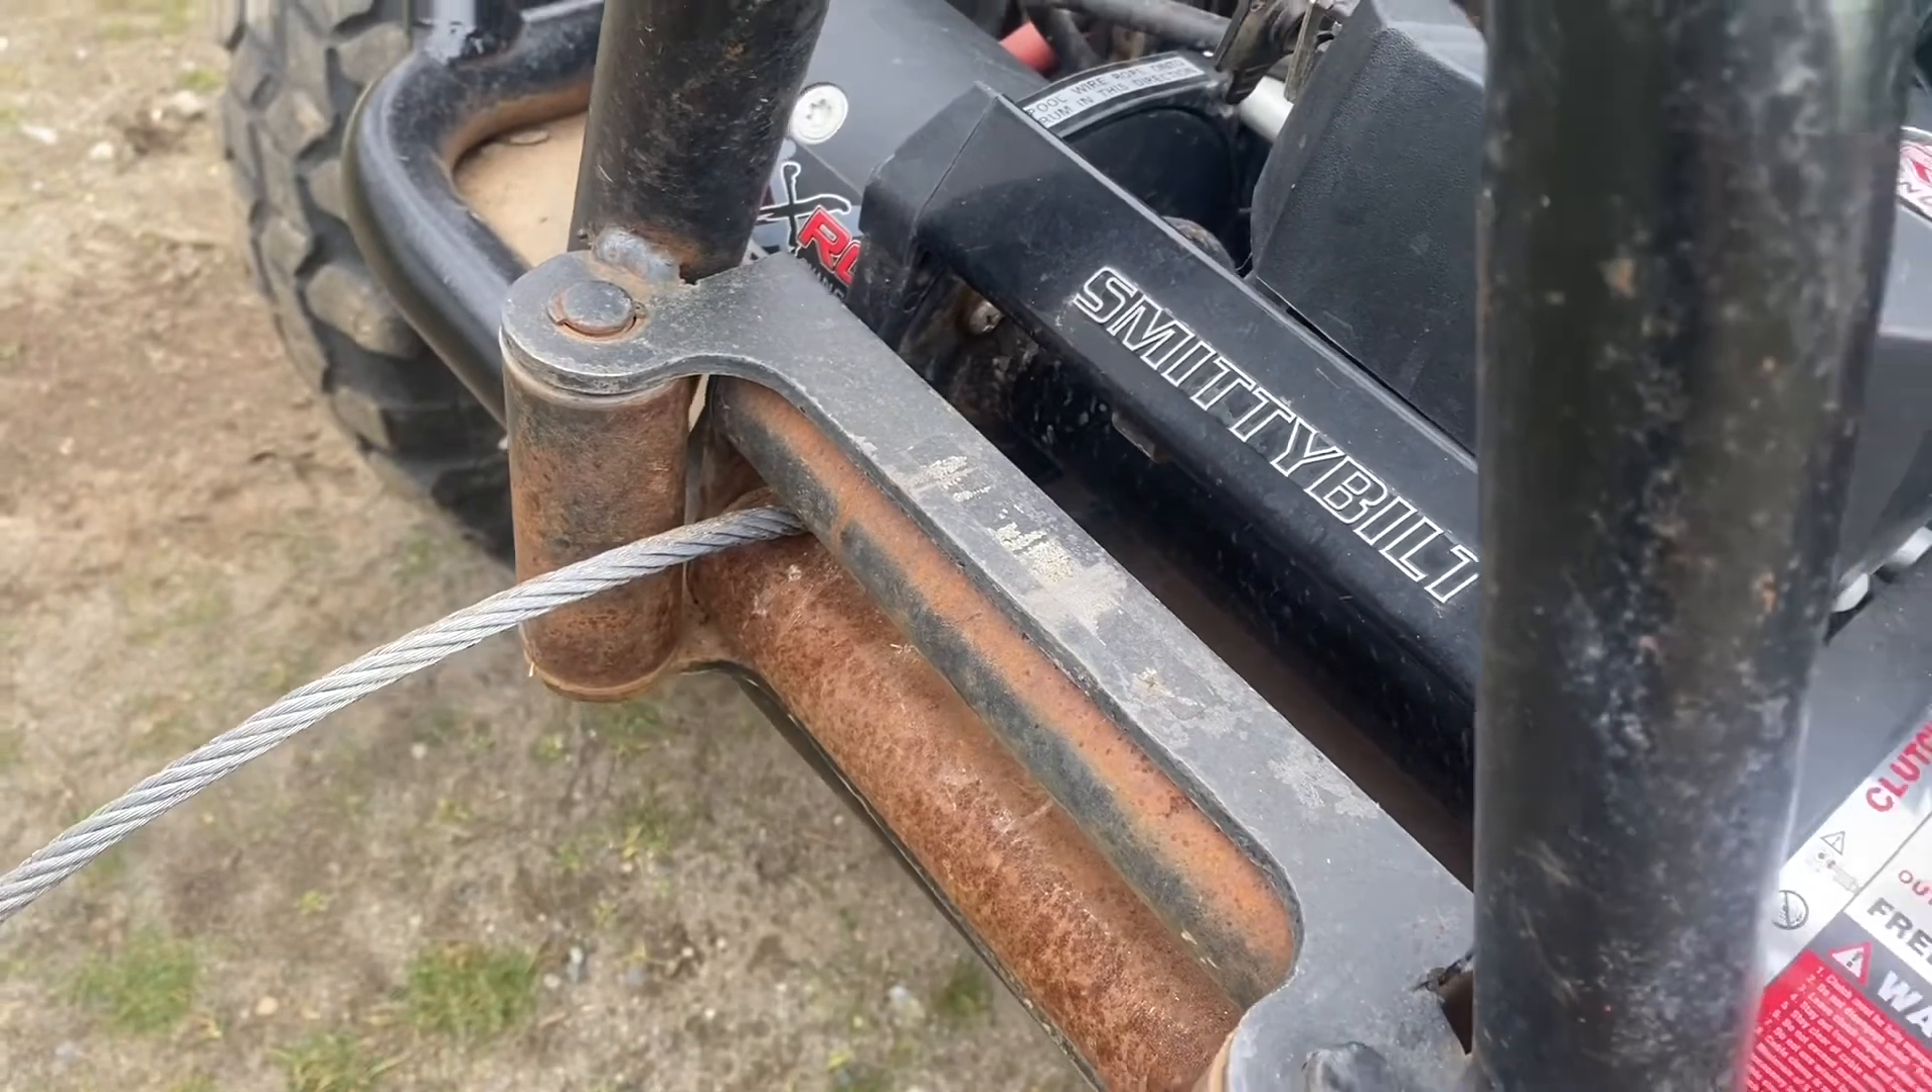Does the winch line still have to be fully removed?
Yes.